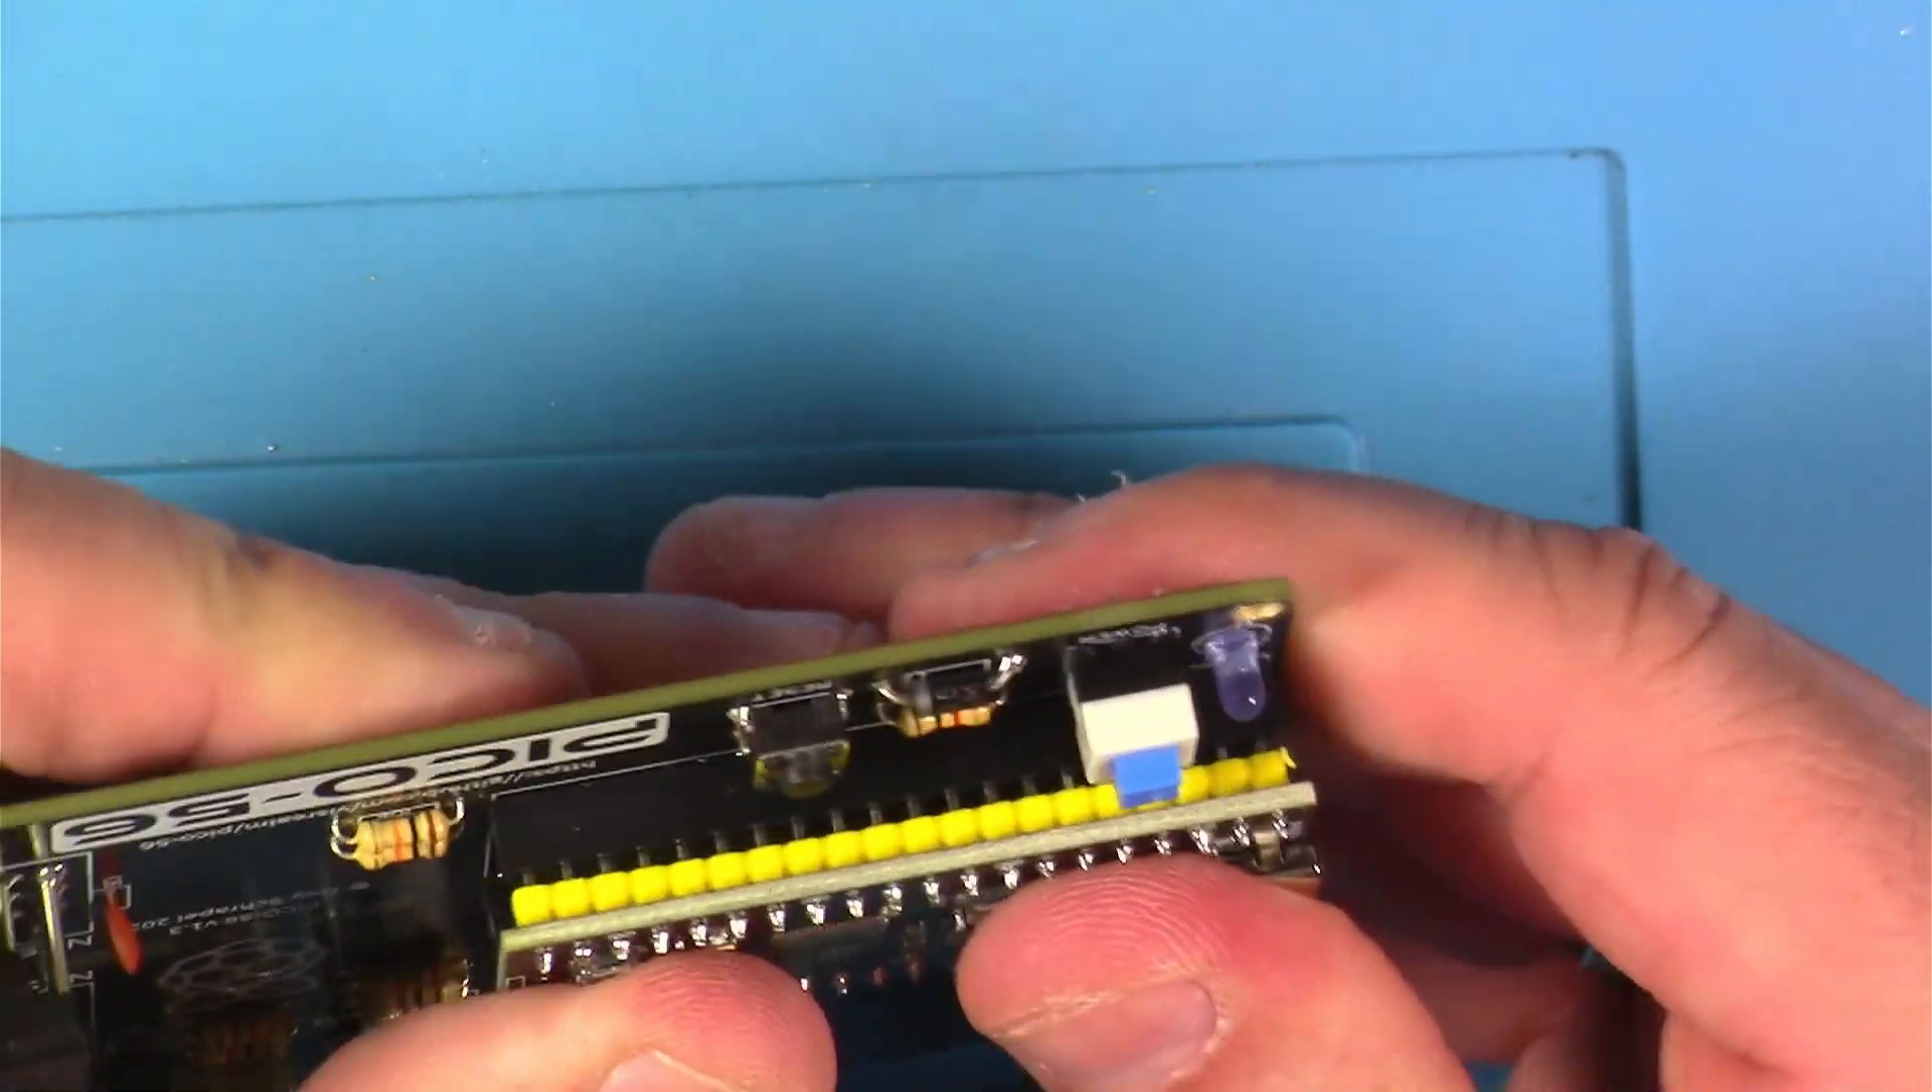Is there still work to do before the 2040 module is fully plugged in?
Yes.